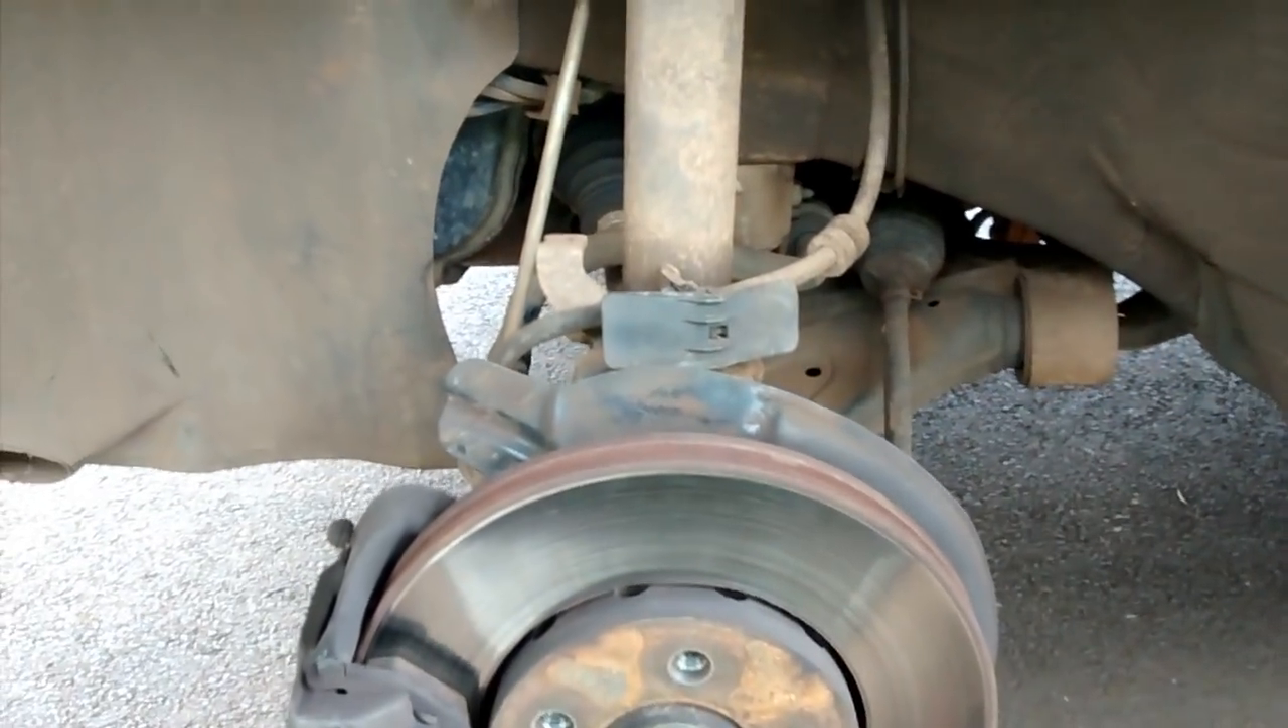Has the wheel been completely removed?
Yes.